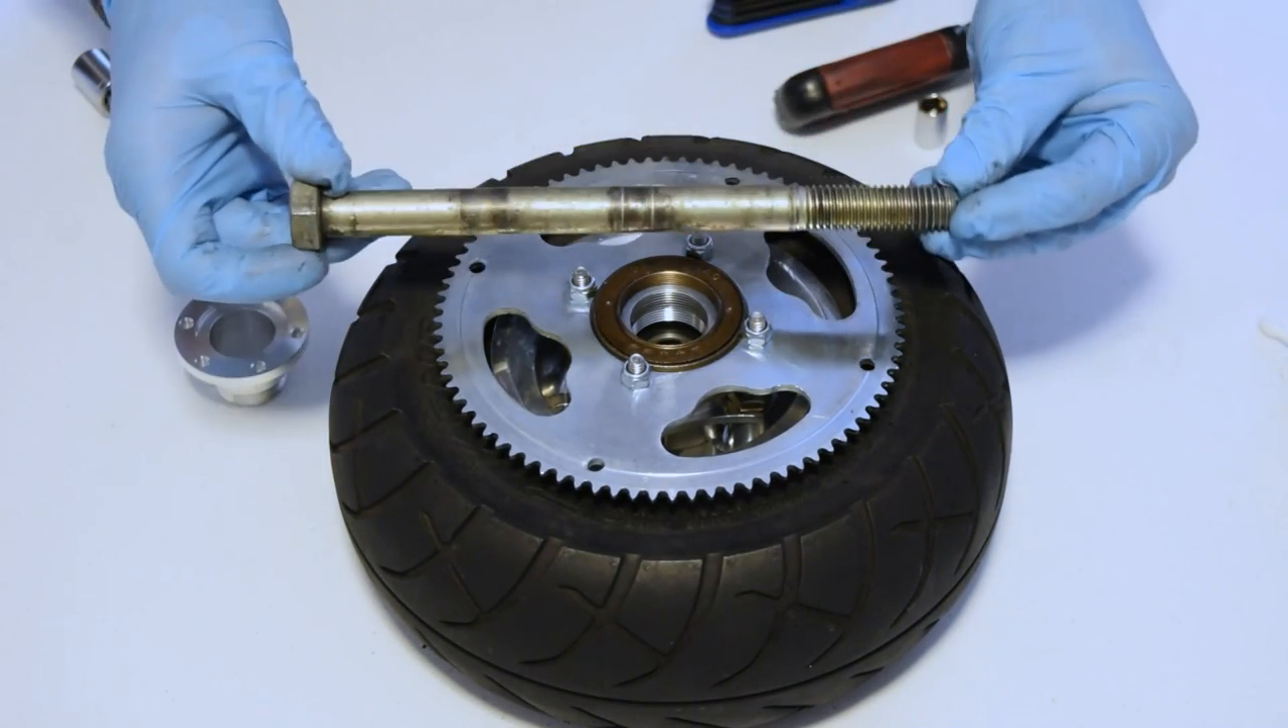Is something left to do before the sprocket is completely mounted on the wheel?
No.